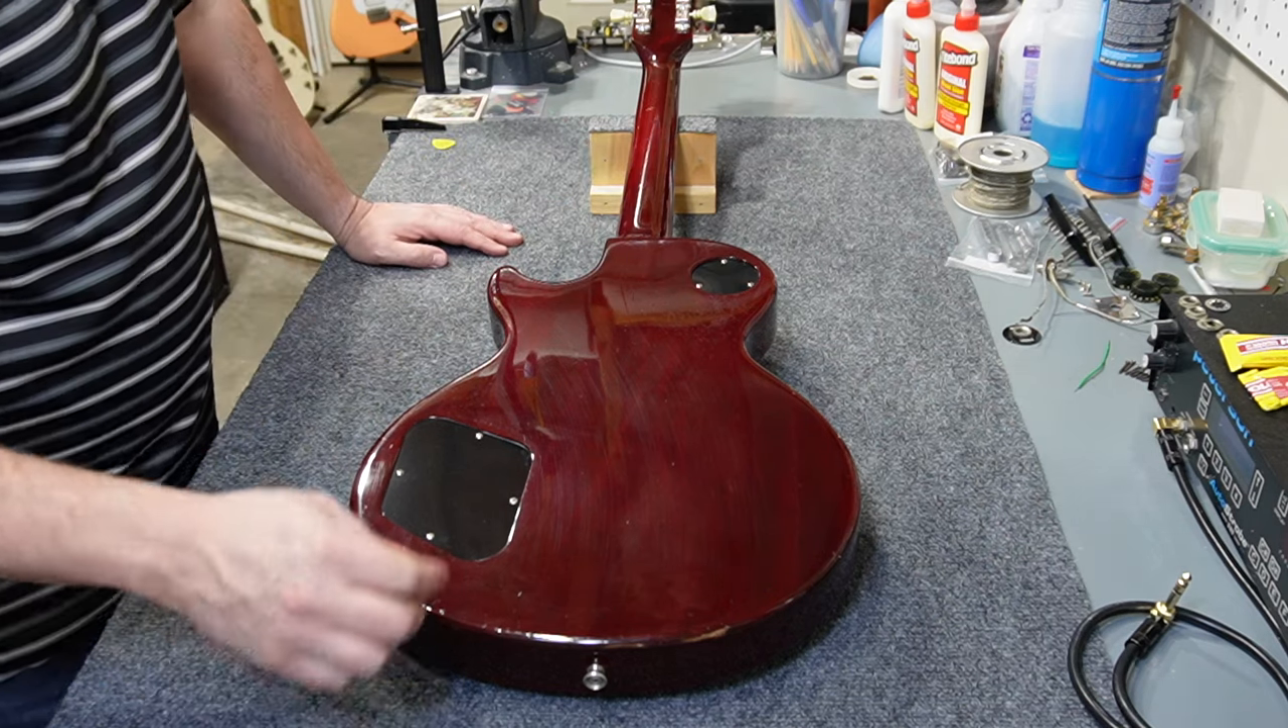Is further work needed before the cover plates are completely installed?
No.